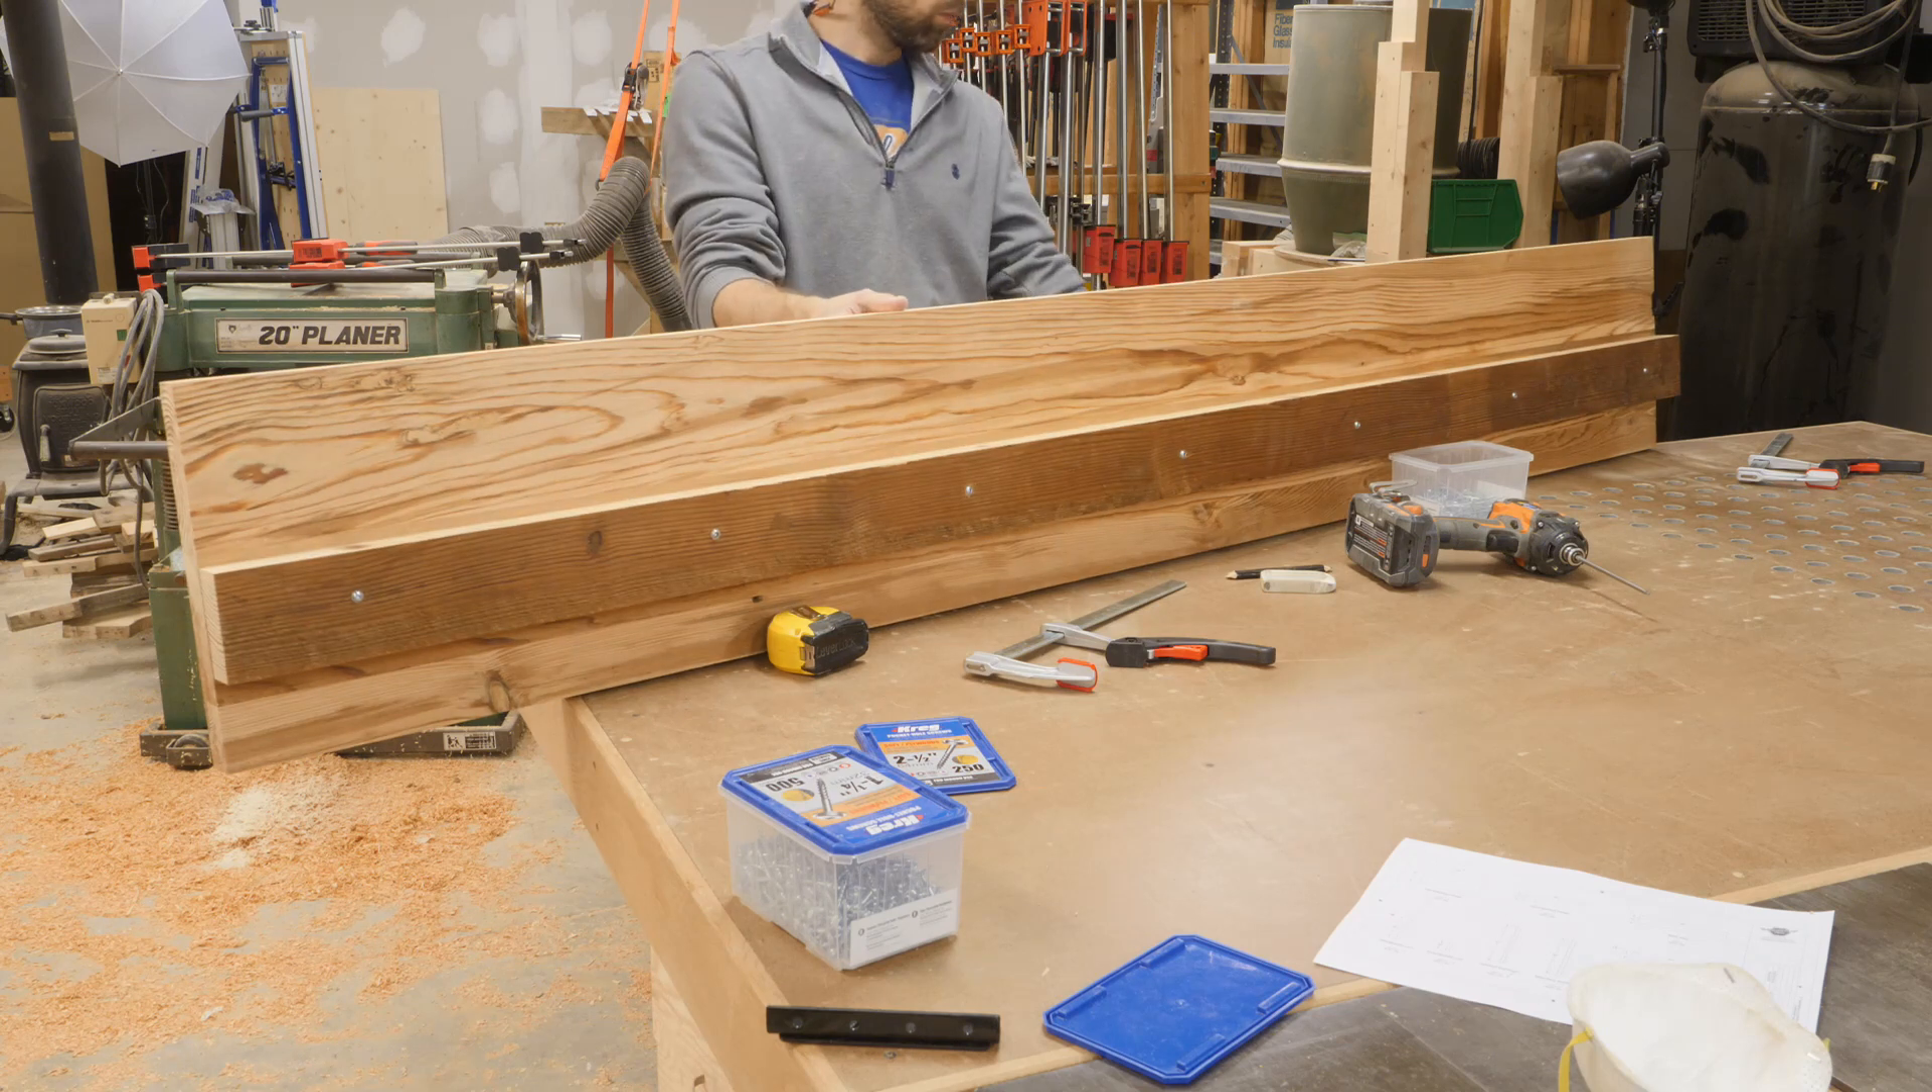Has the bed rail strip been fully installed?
Yes.